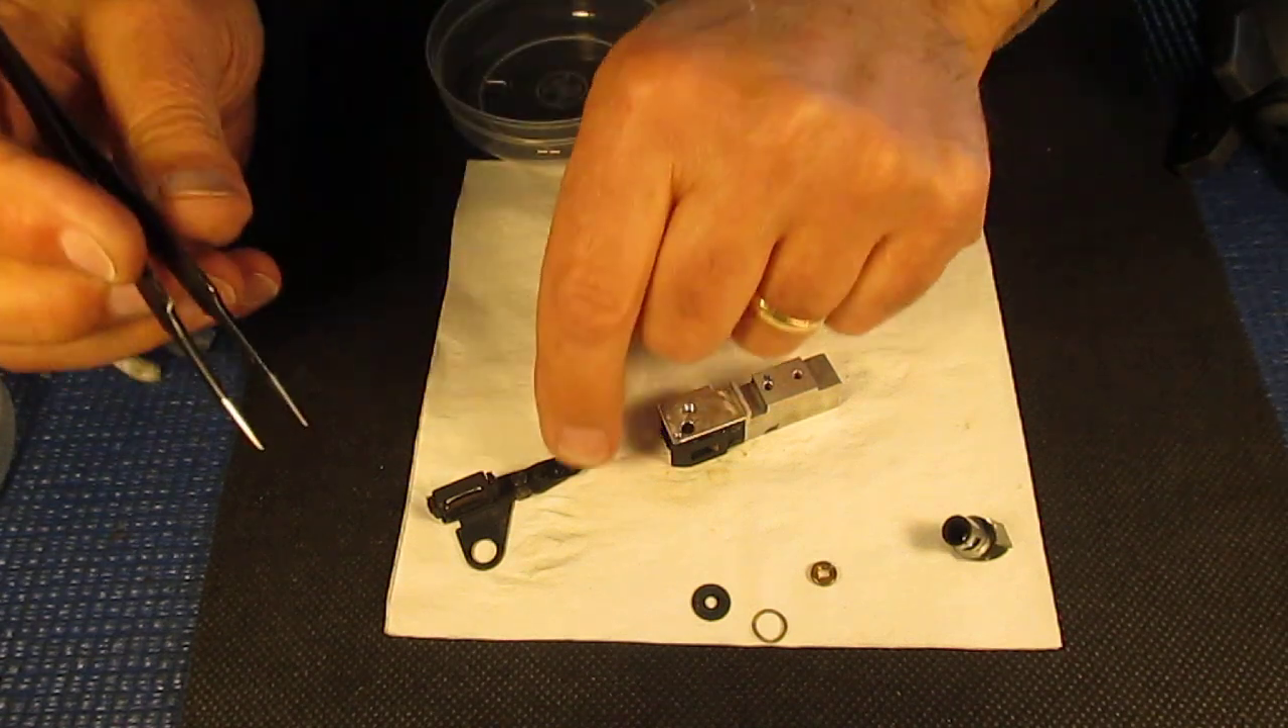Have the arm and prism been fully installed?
No.